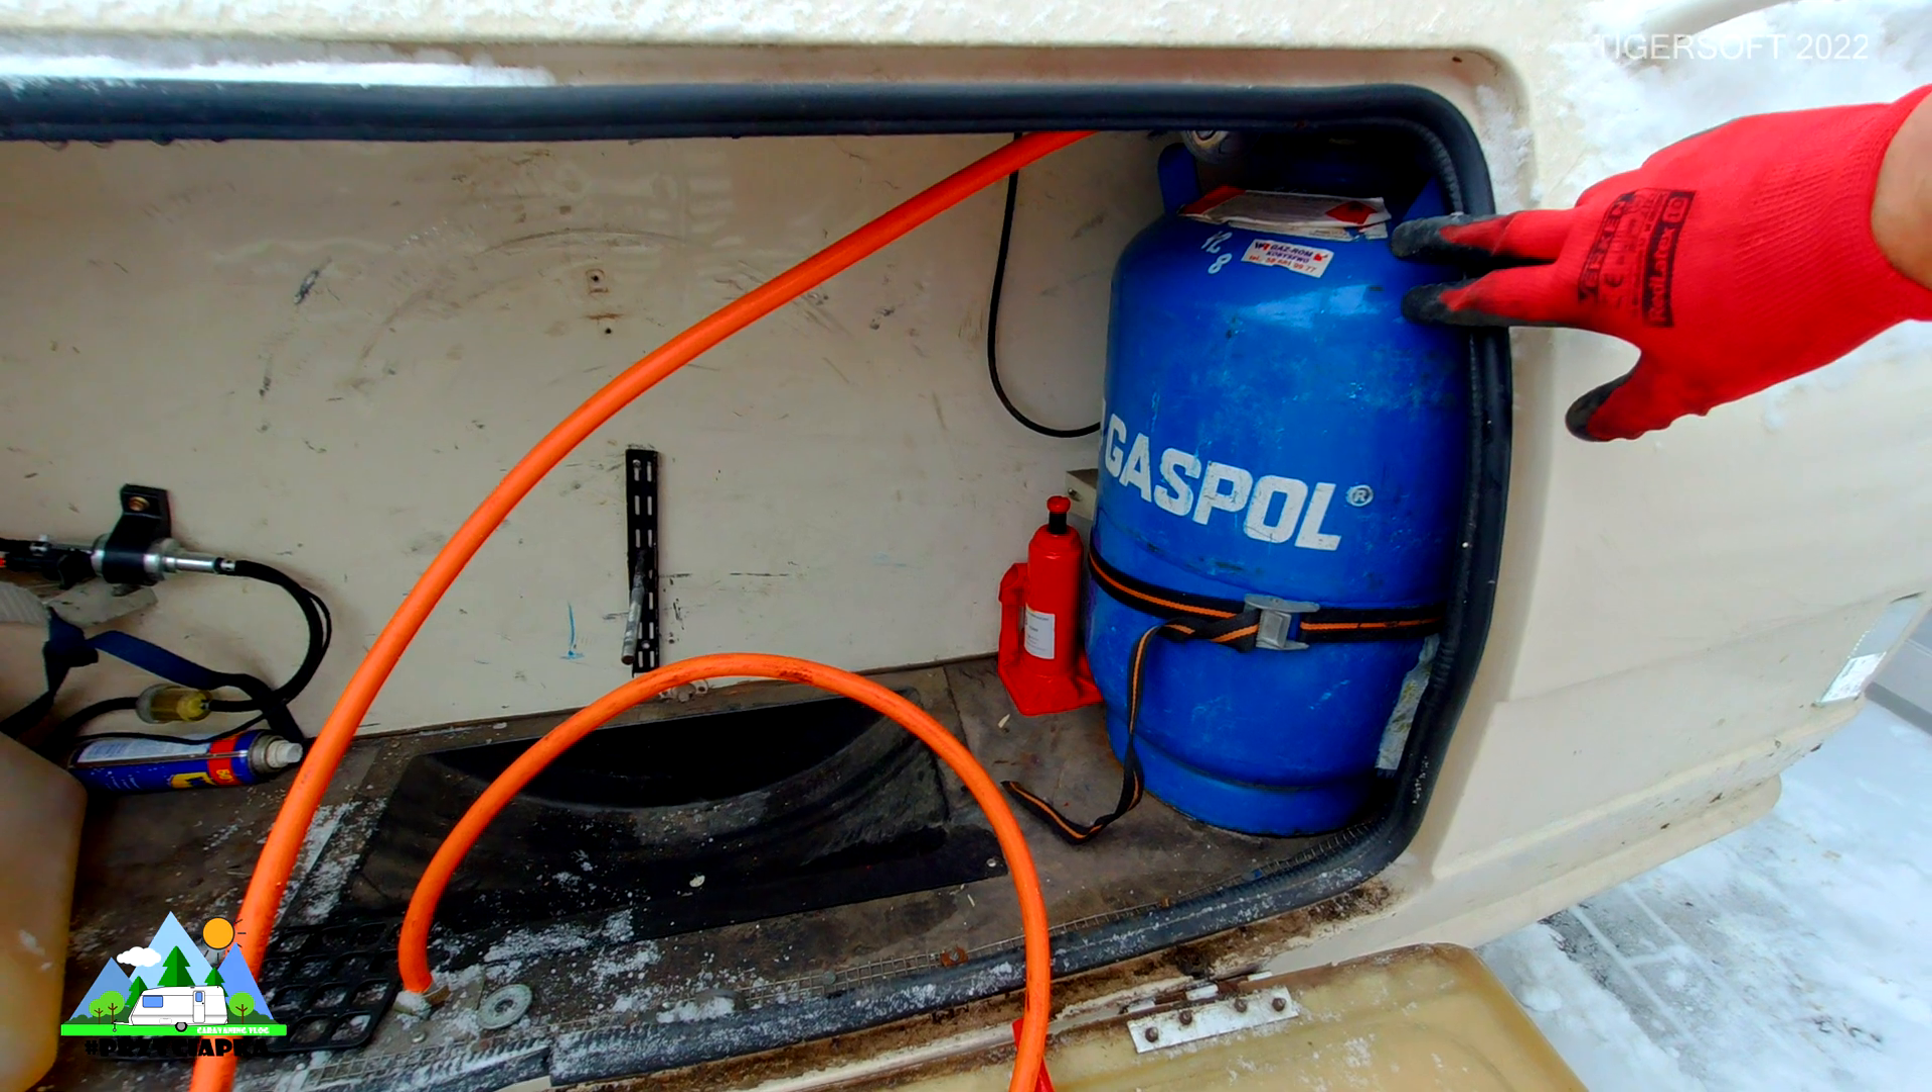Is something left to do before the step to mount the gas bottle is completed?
No.